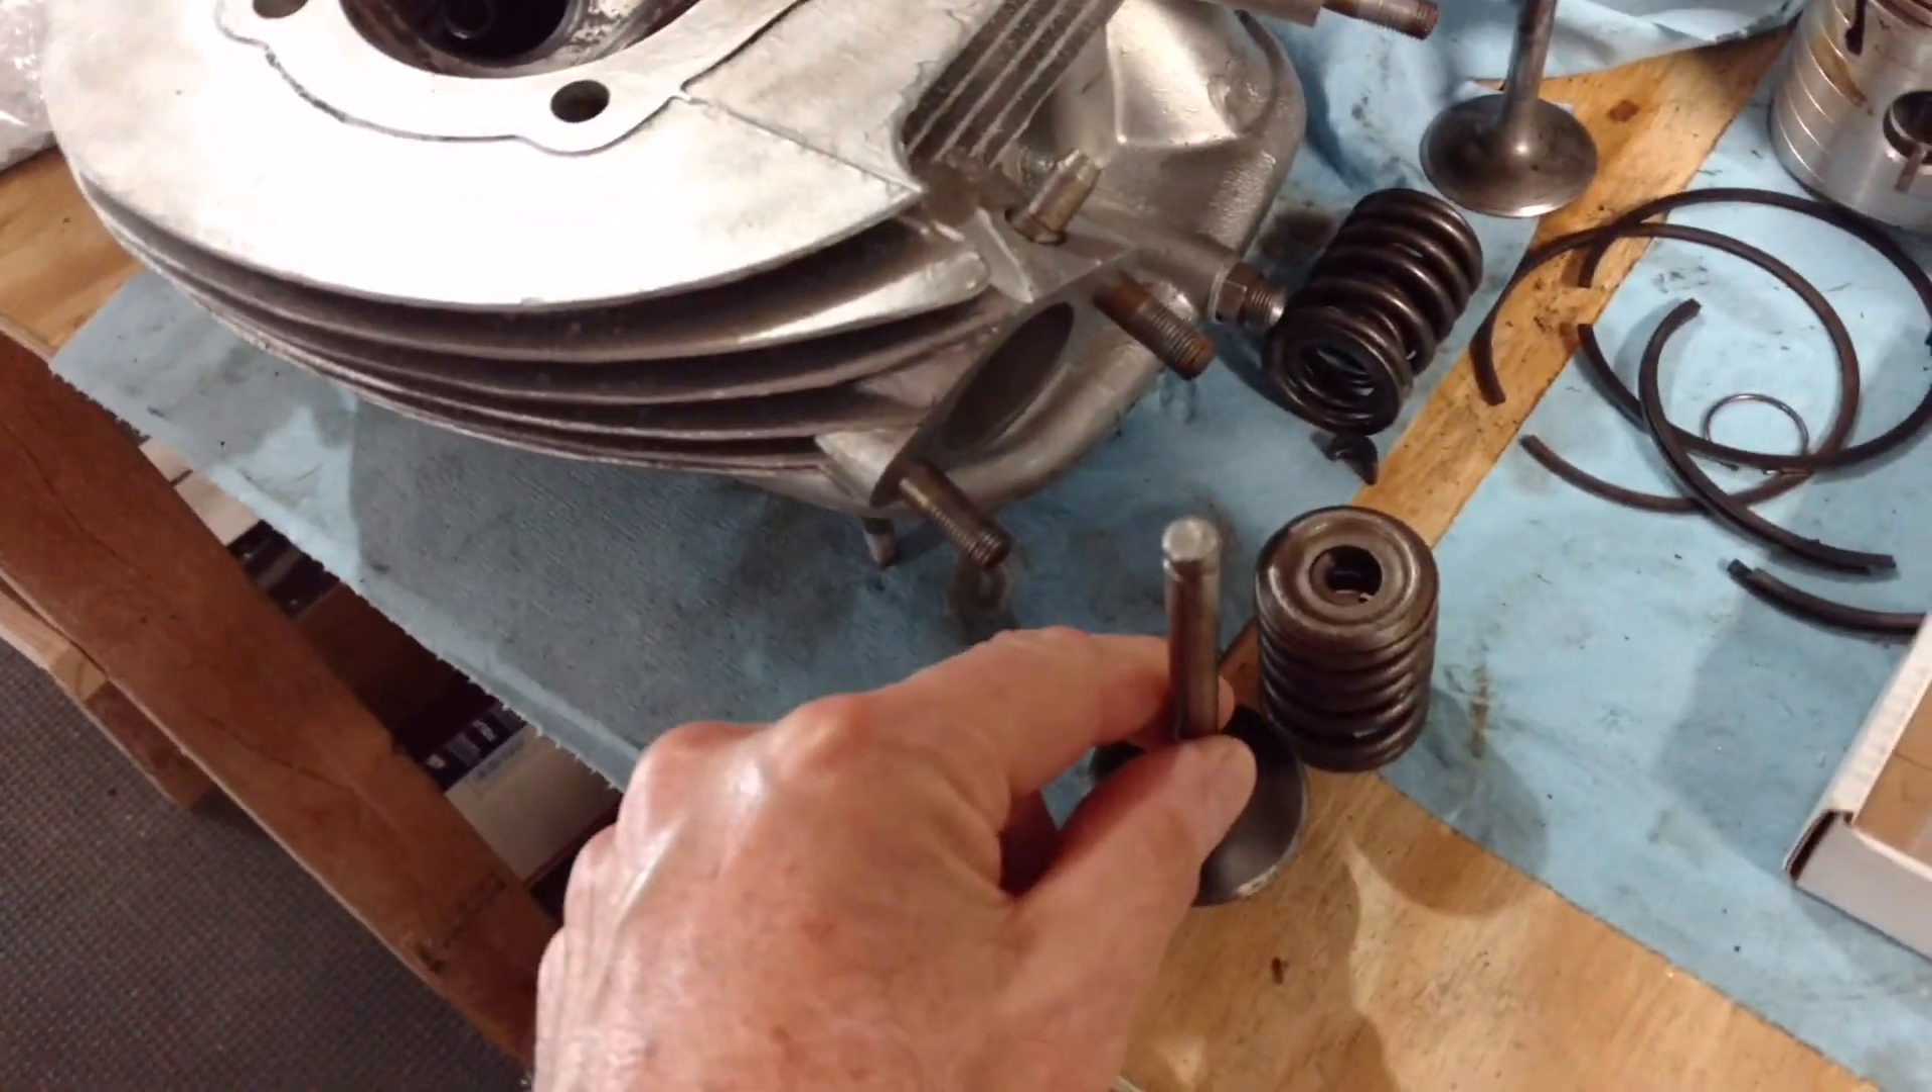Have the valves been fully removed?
Yes.